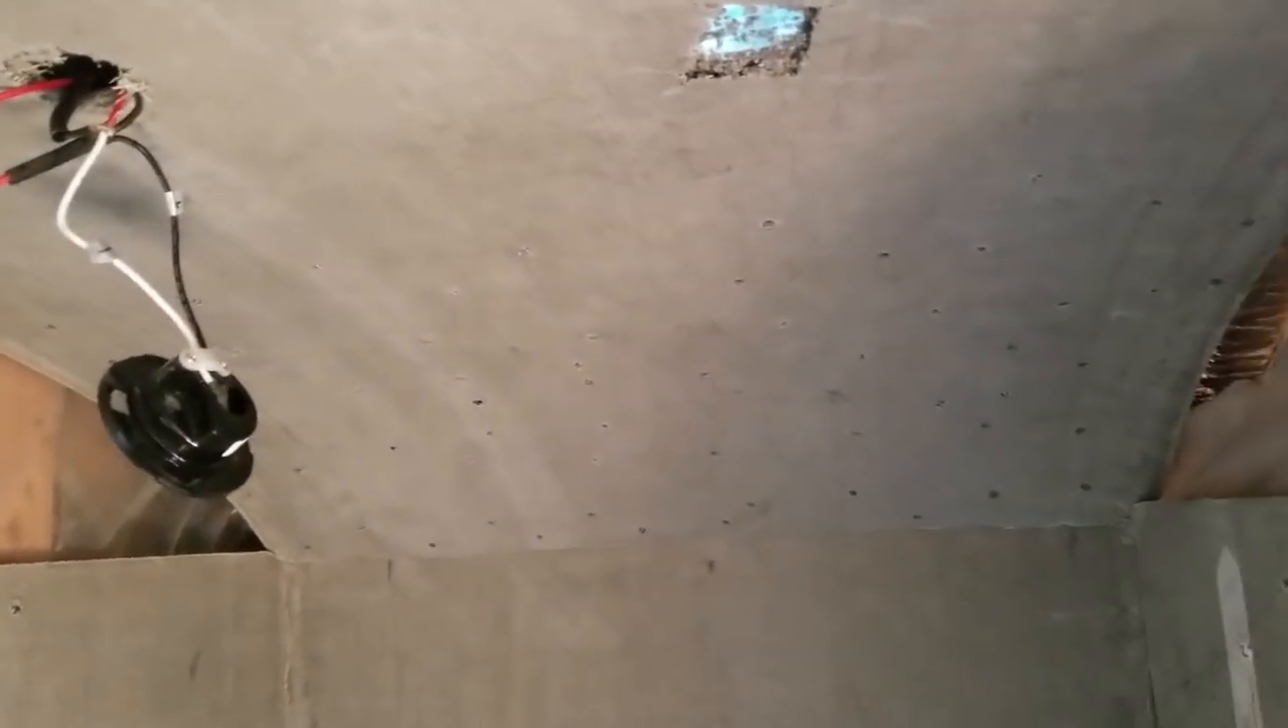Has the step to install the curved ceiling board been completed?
Yes.